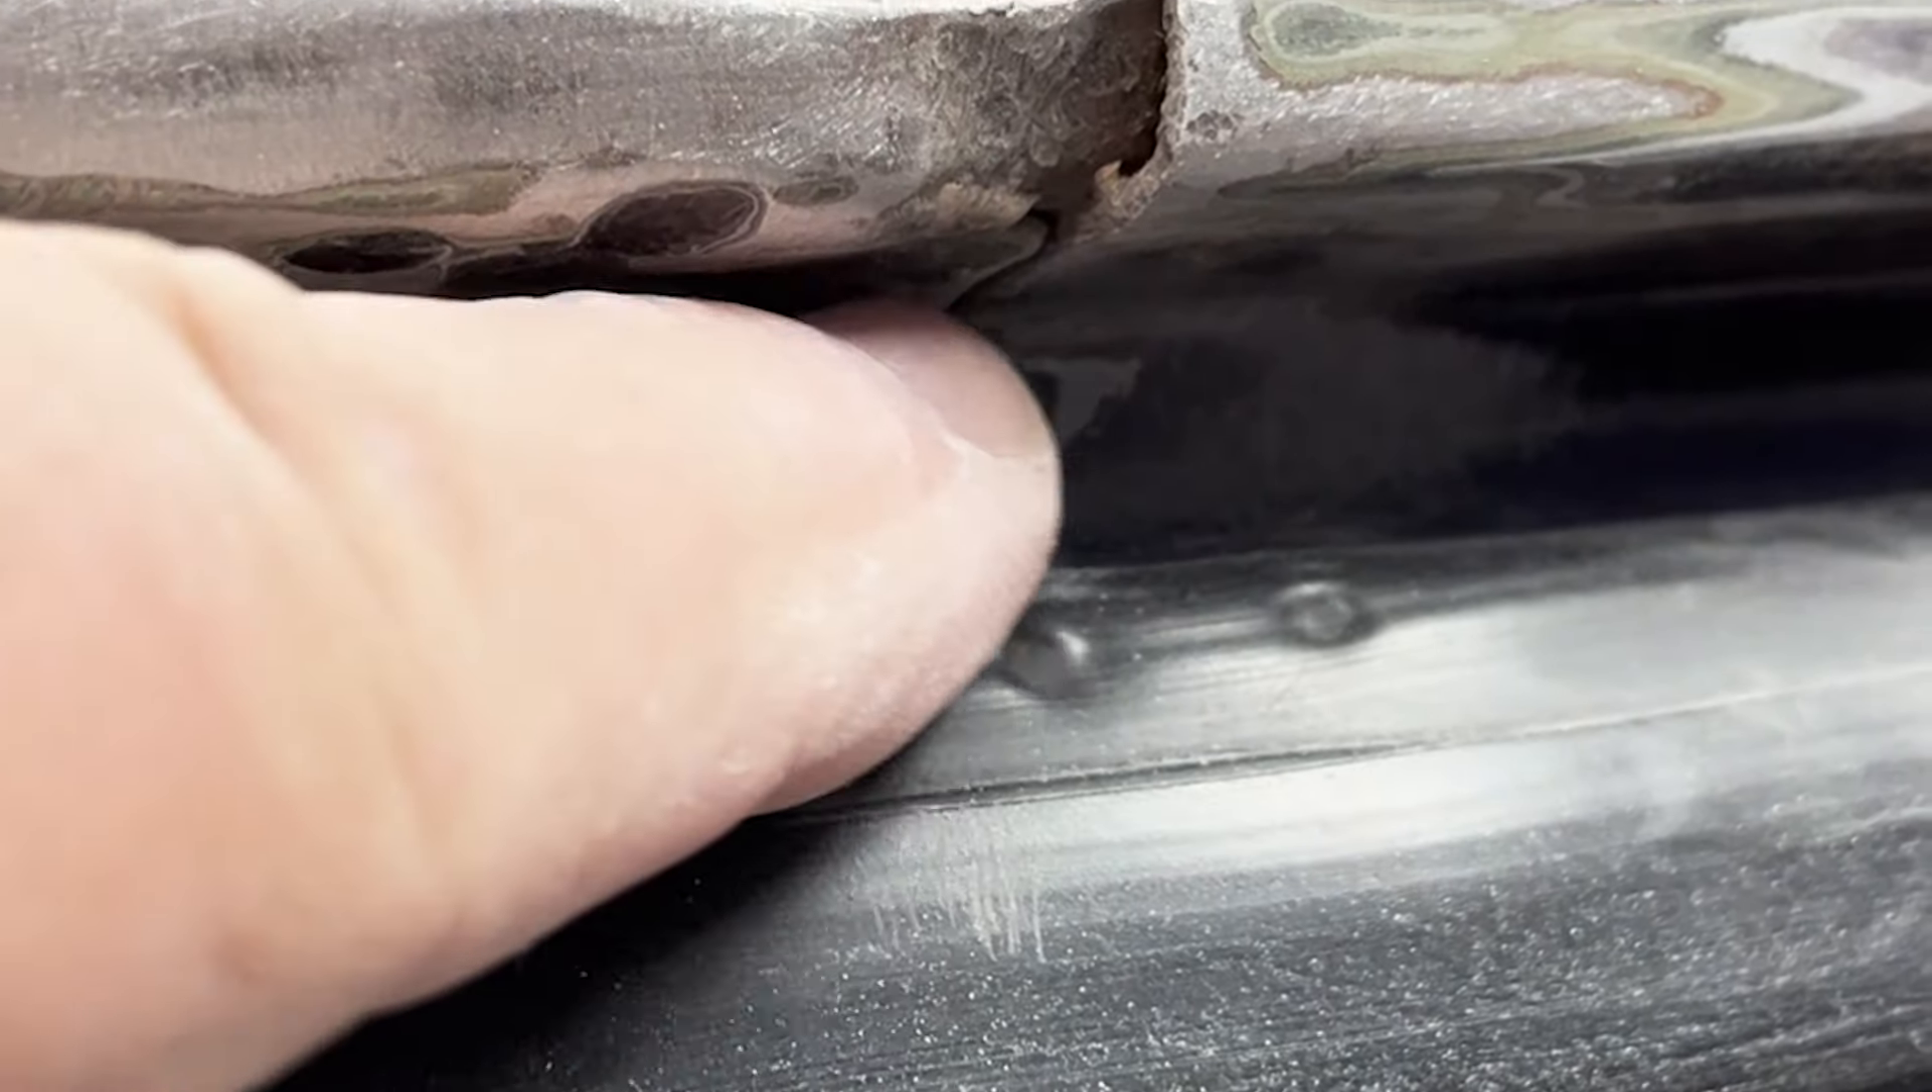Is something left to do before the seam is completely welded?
Yes.